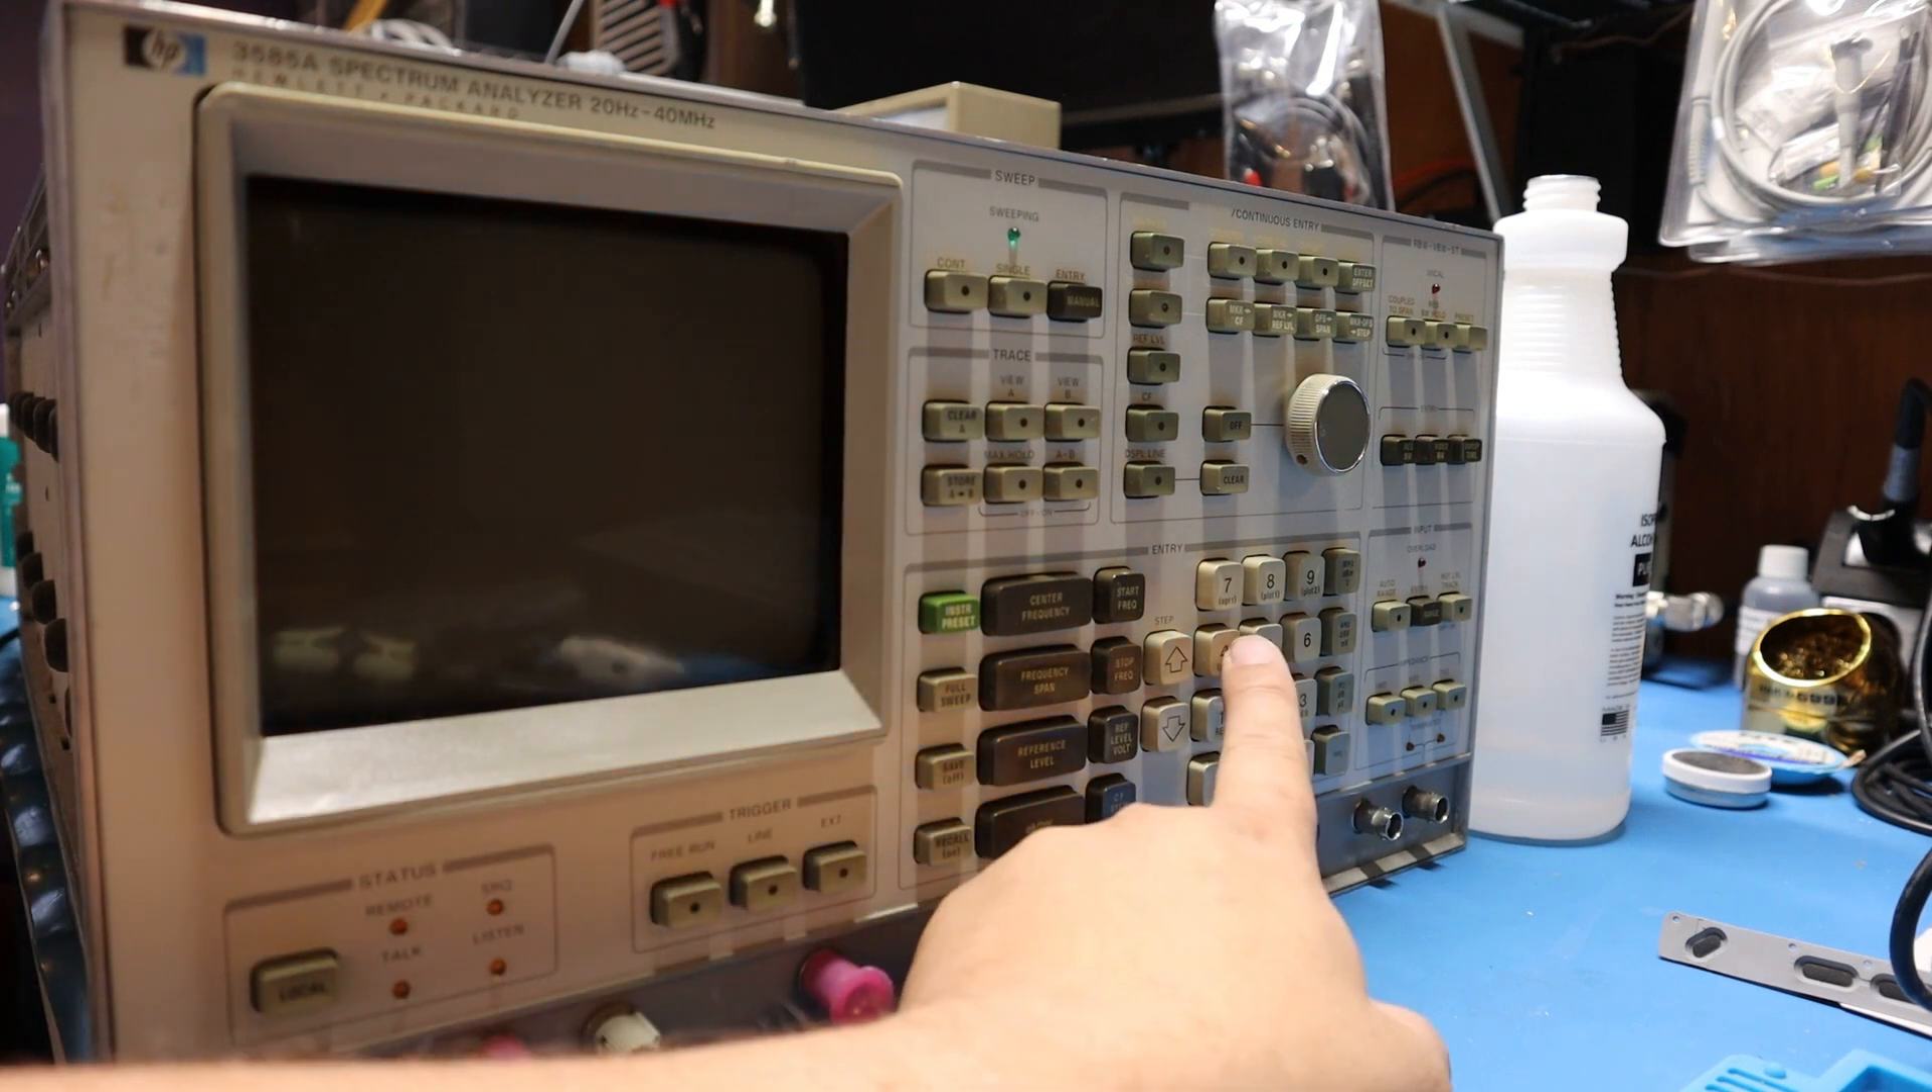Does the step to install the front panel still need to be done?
No.